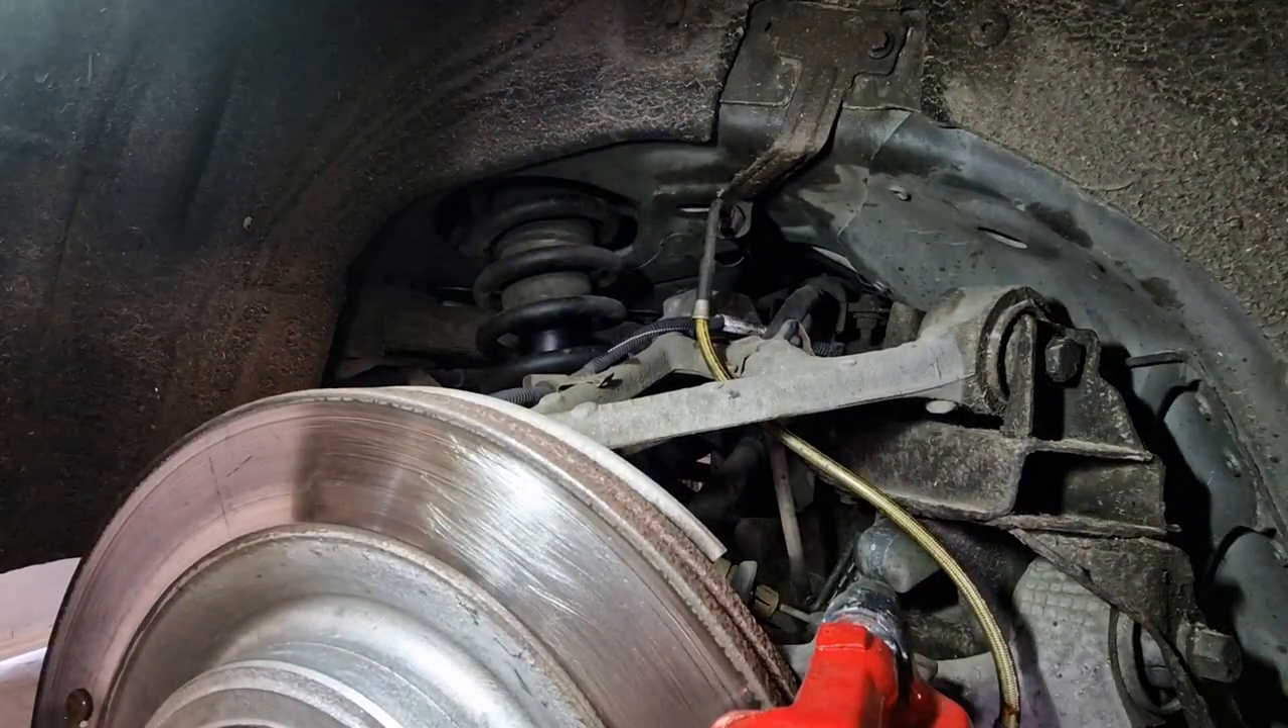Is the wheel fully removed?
Yes.